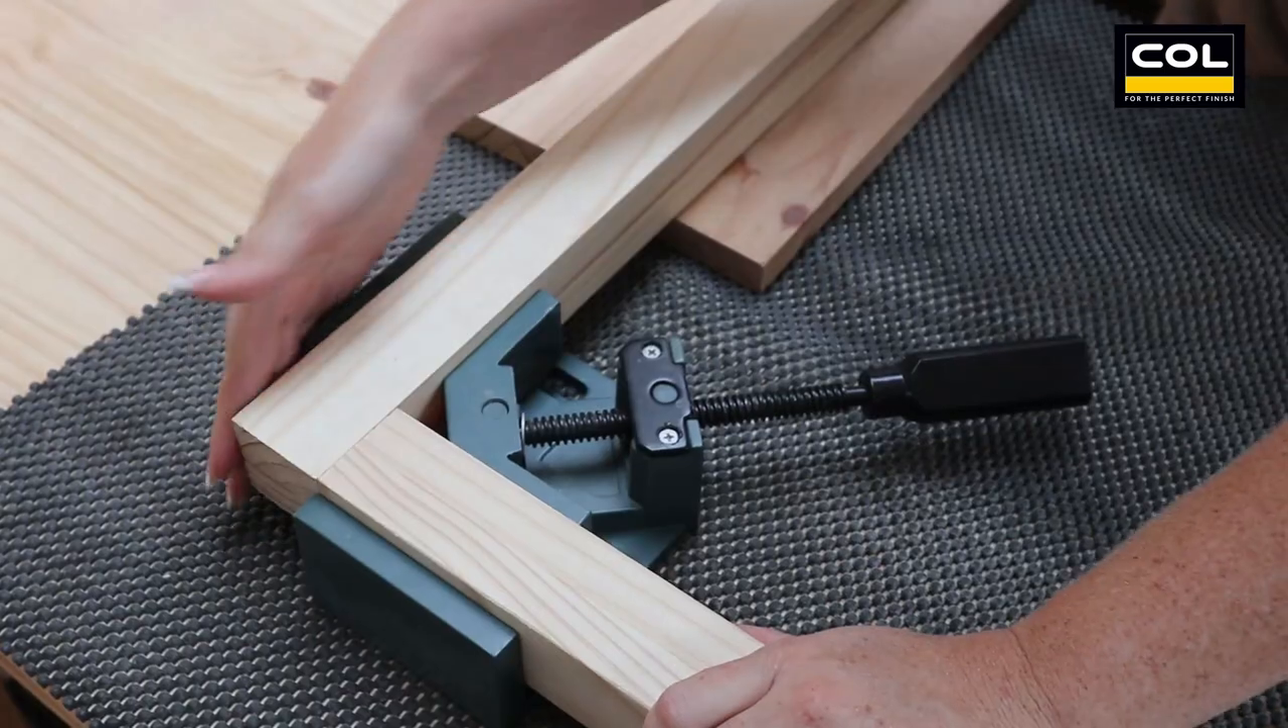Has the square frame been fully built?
No.